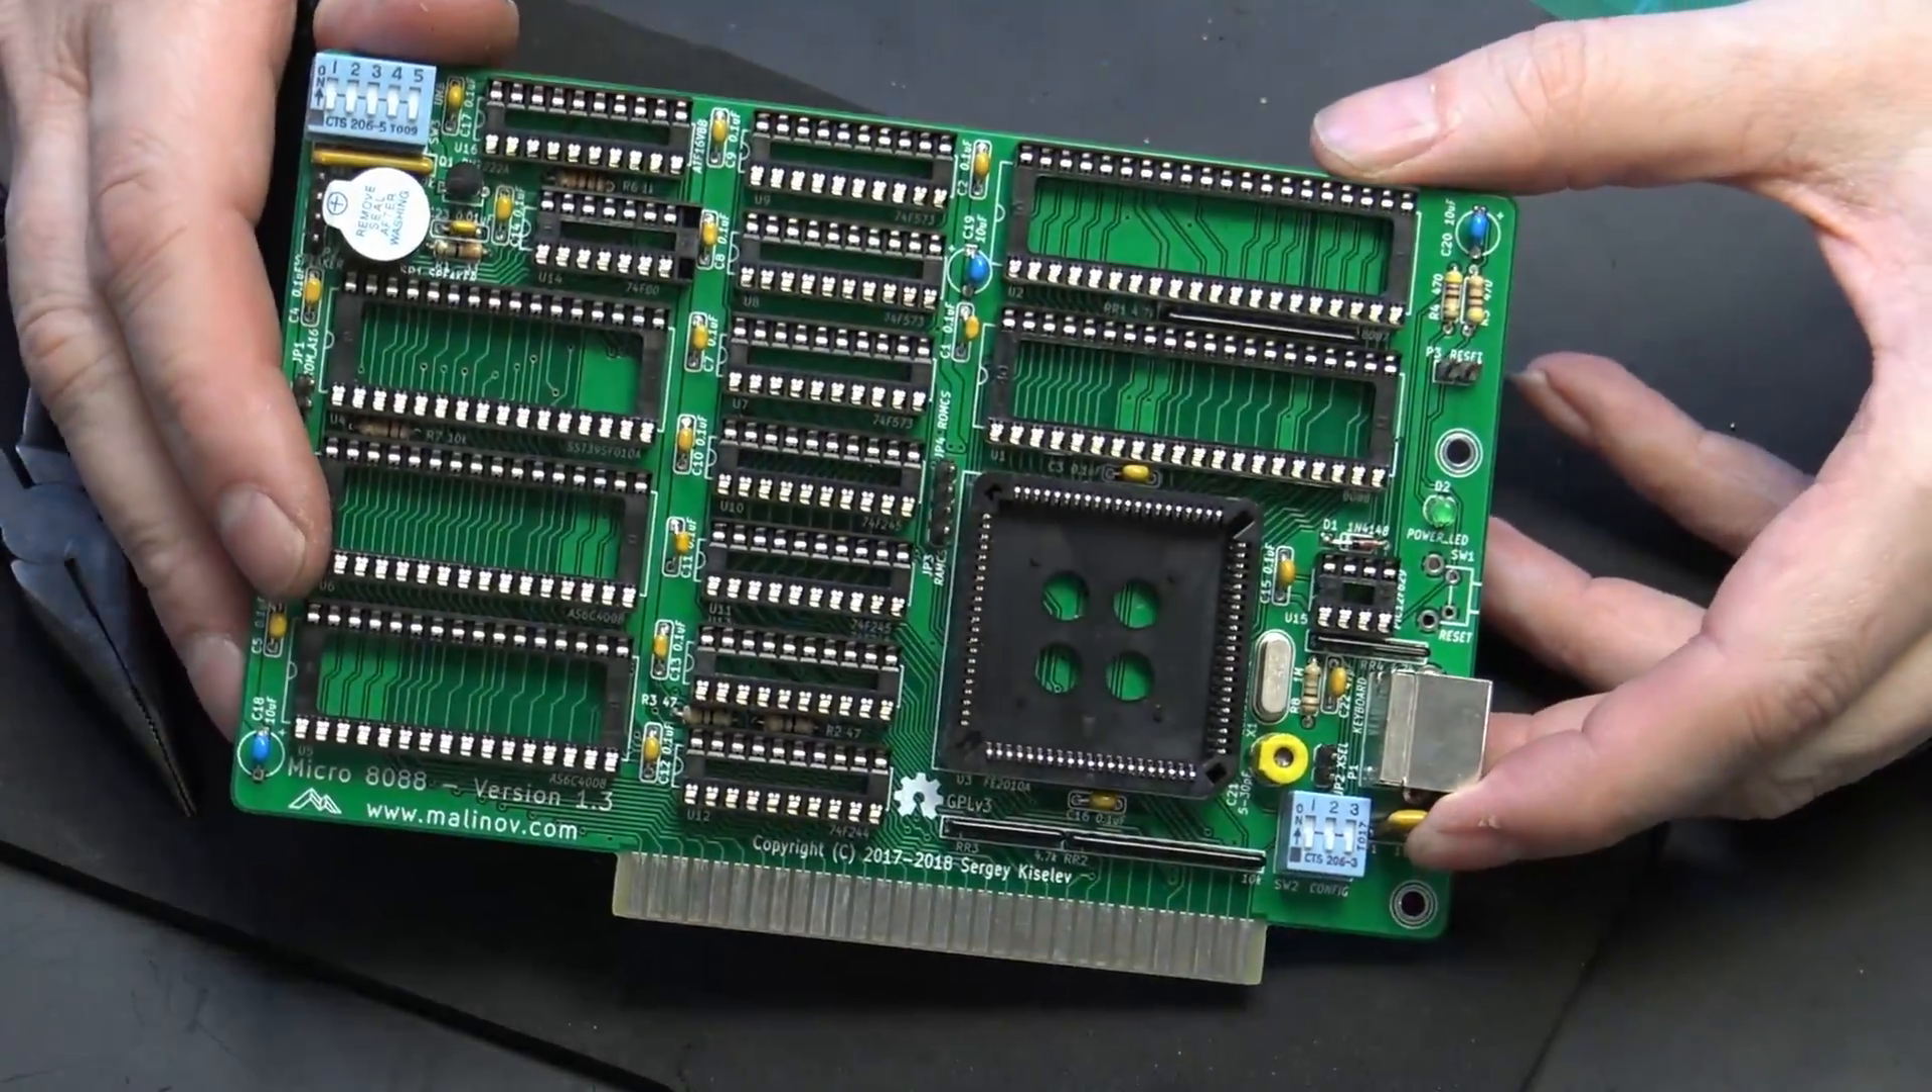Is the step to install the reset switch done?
No.